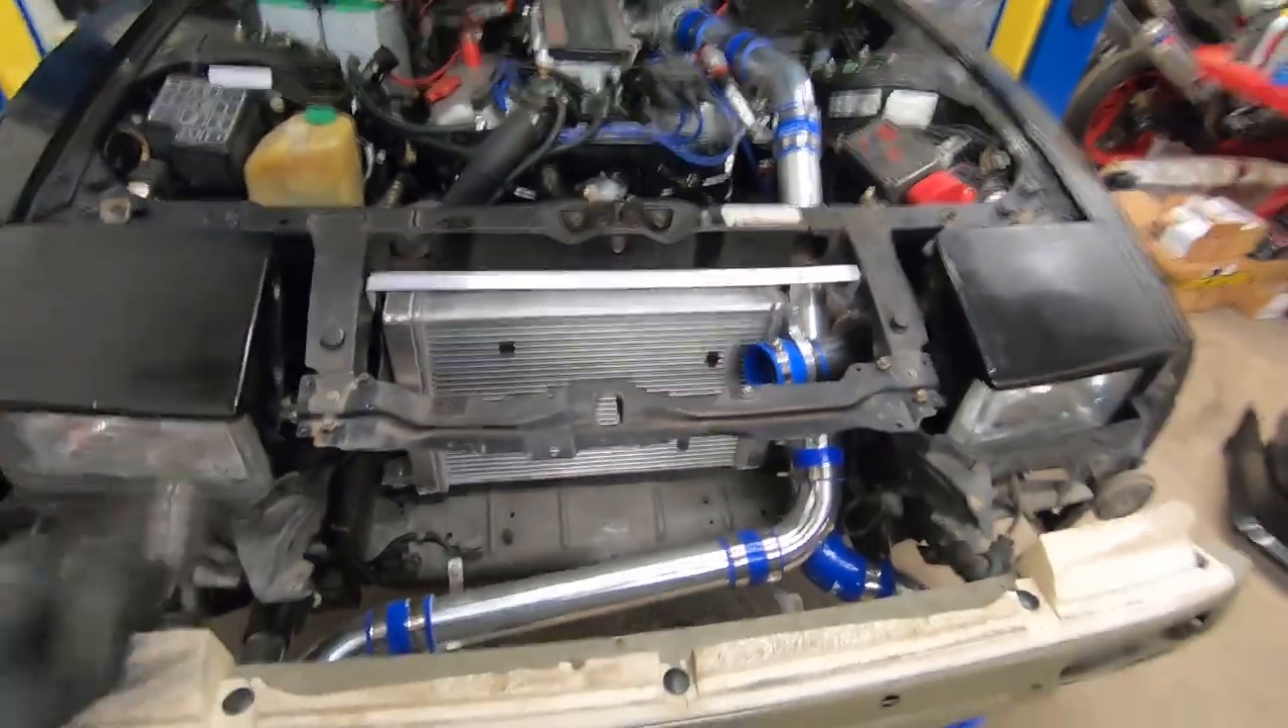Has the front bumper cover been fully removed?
Yes.